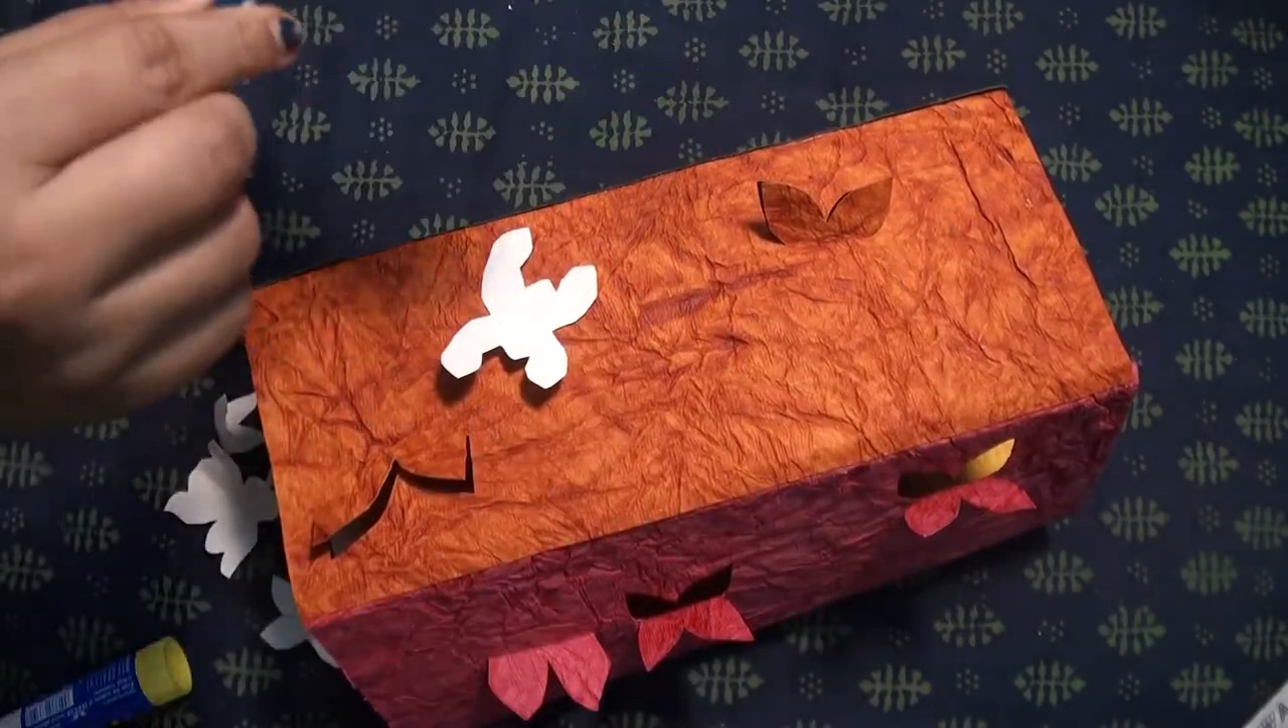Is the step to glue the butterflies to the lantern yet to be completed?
Yes.